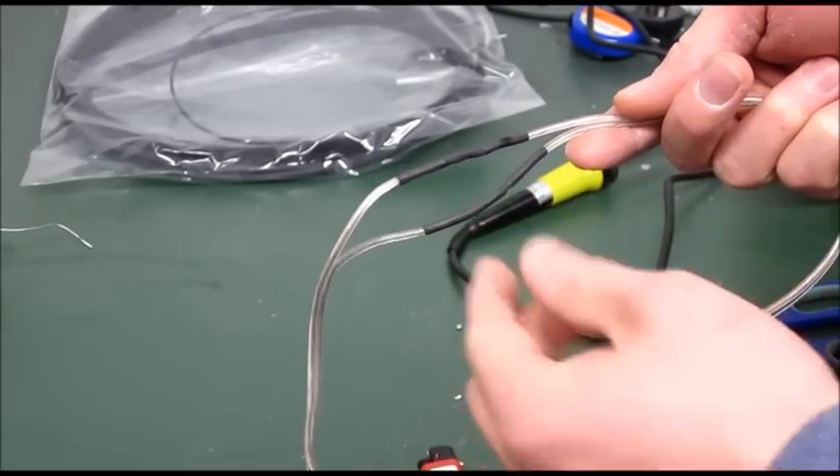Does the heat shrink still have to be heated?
No.